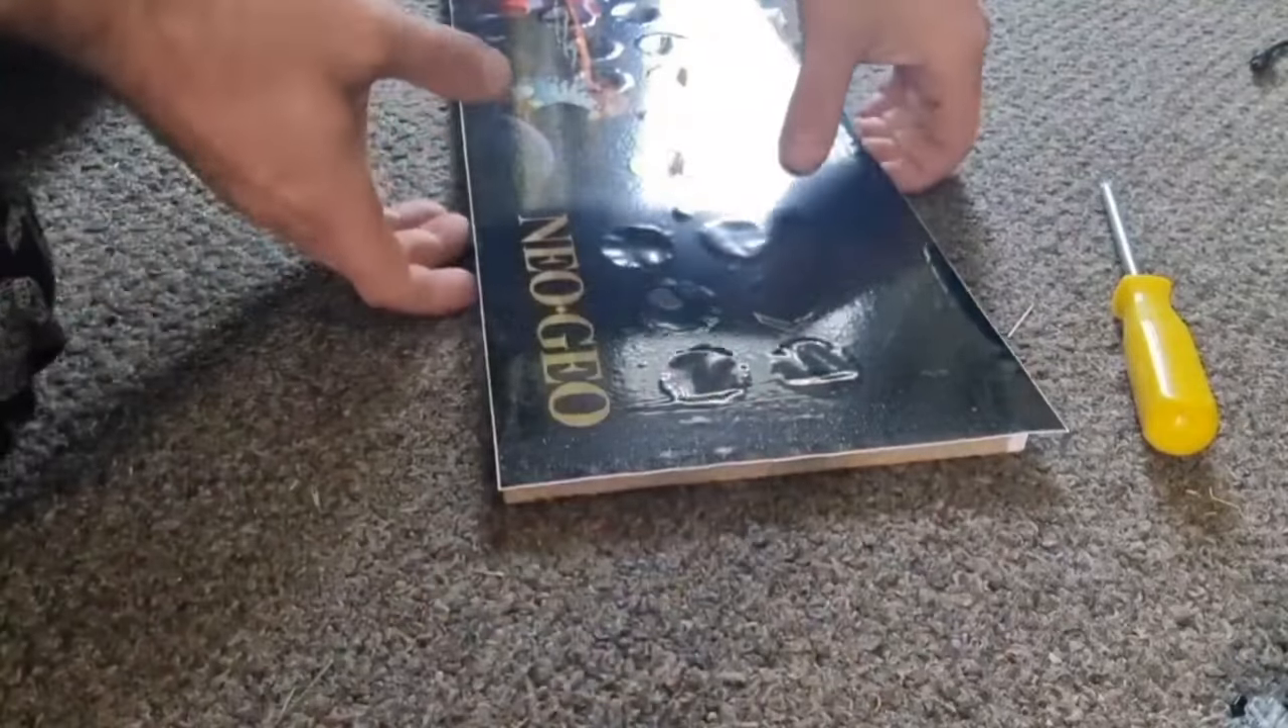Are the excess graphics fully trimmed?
No.